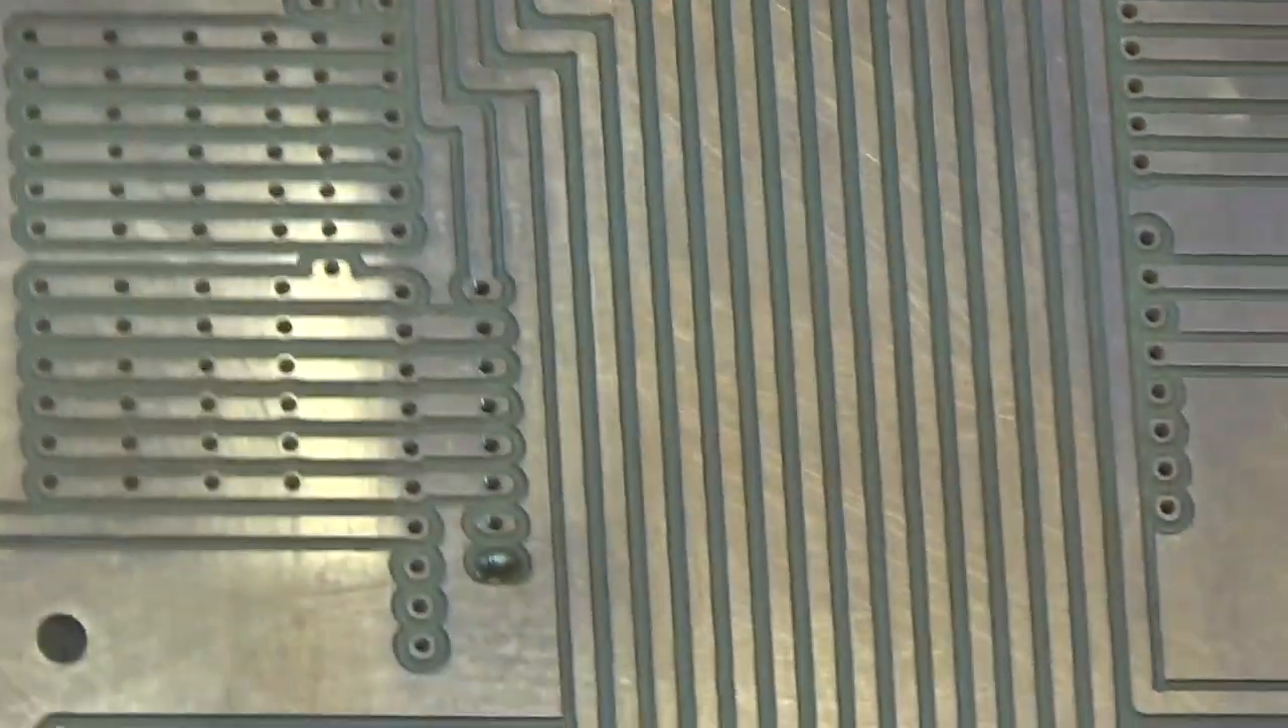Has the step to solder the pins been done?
No.